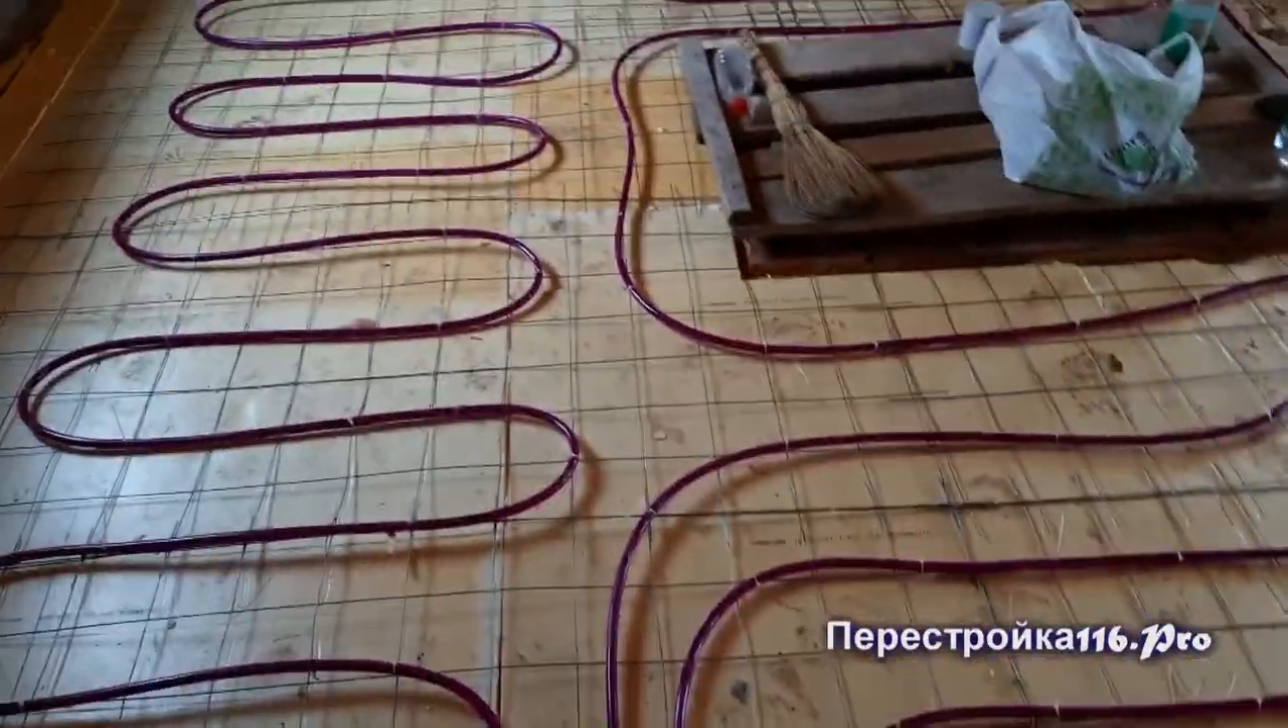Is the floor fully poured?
No.